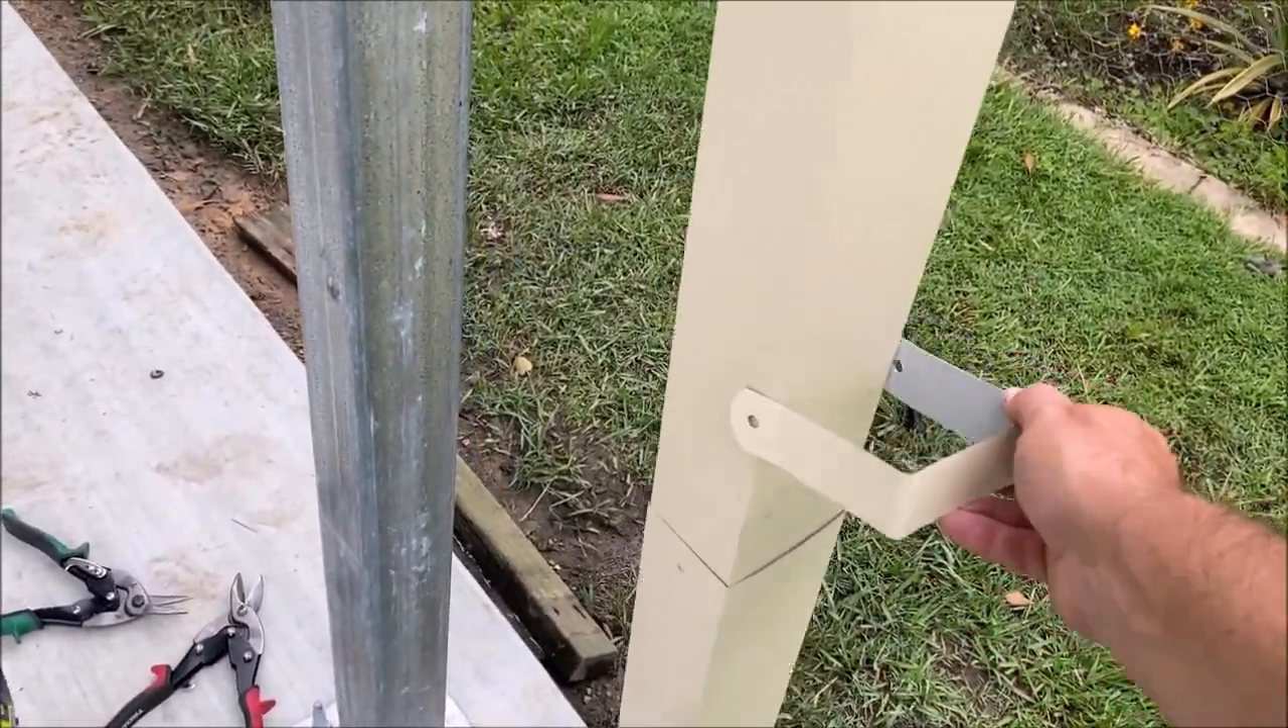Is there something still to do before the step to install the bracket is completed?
Yes.